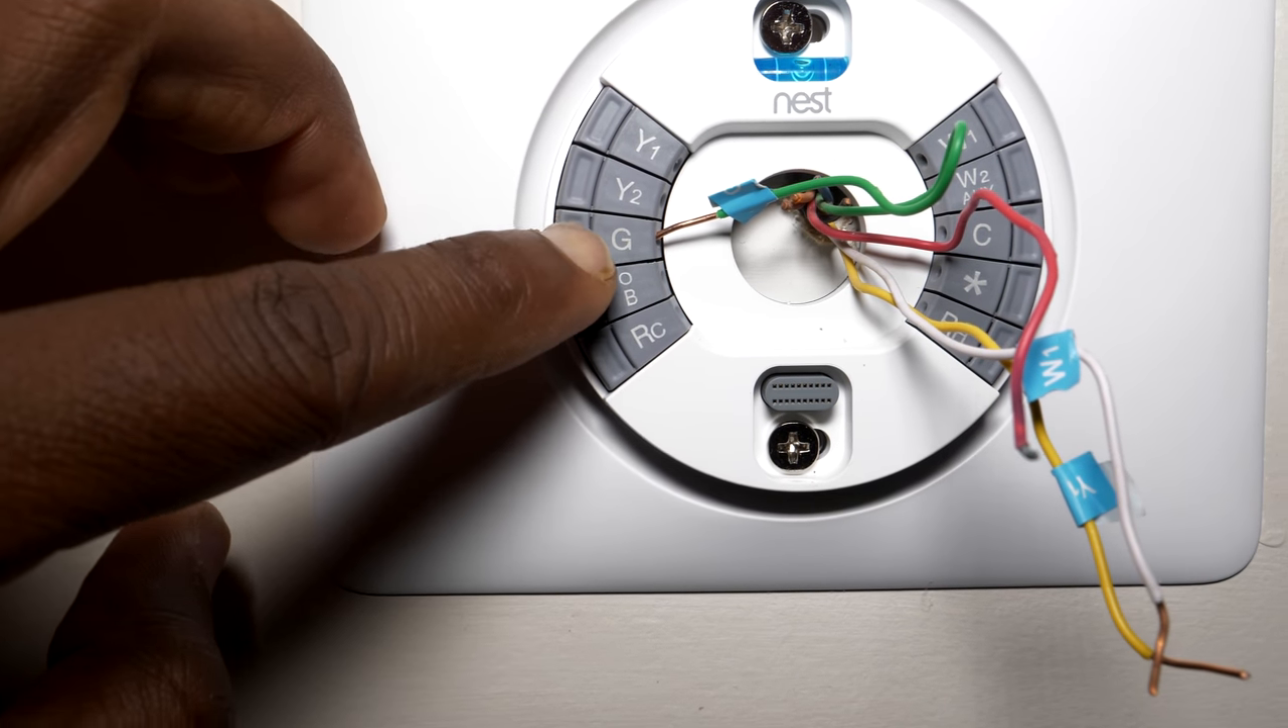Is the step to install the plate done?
Yes.